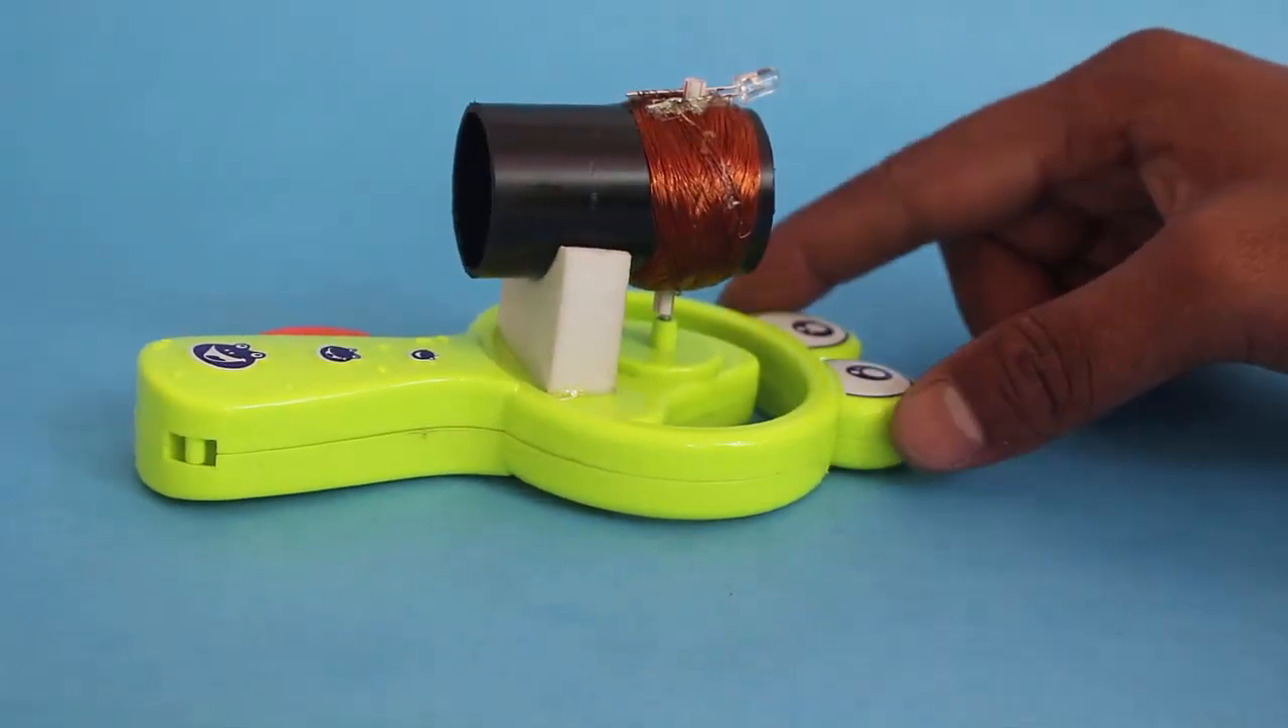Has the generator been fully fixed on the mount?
Yes.